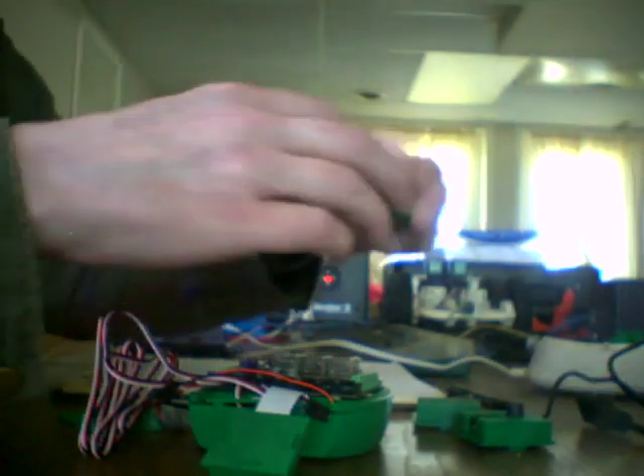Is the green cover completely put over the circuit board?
No.